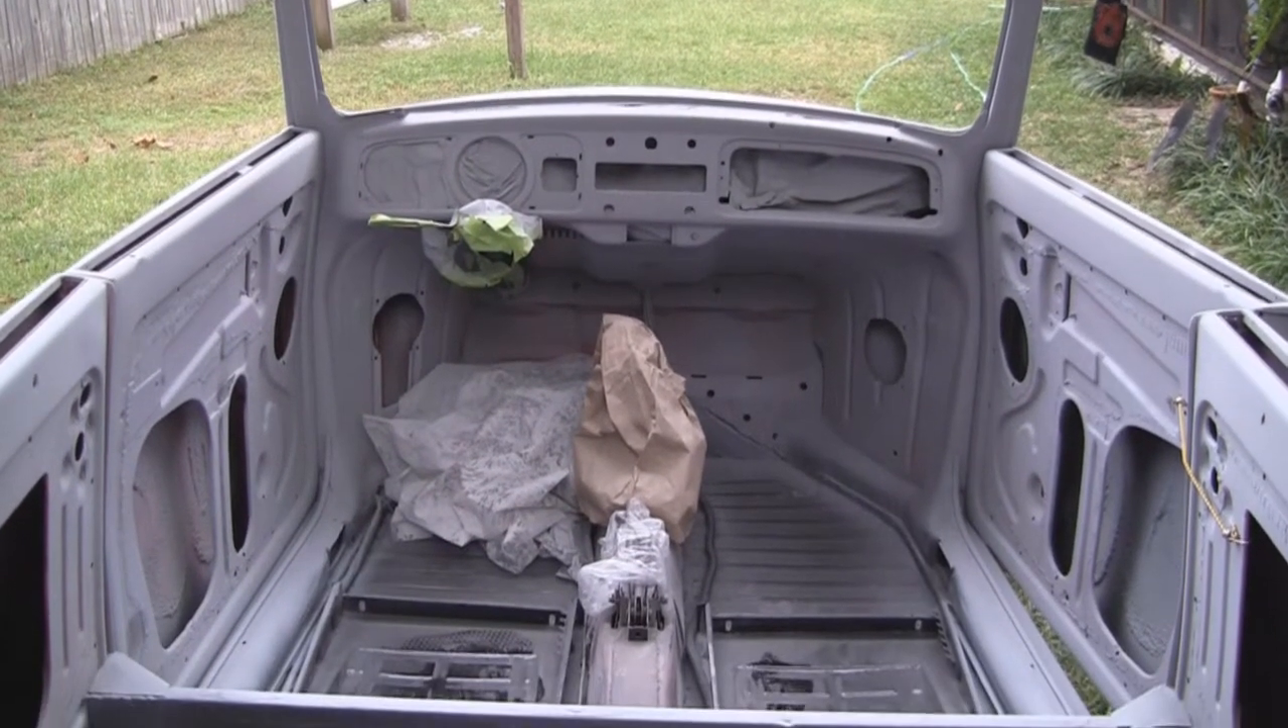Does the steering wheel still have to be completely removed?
No.